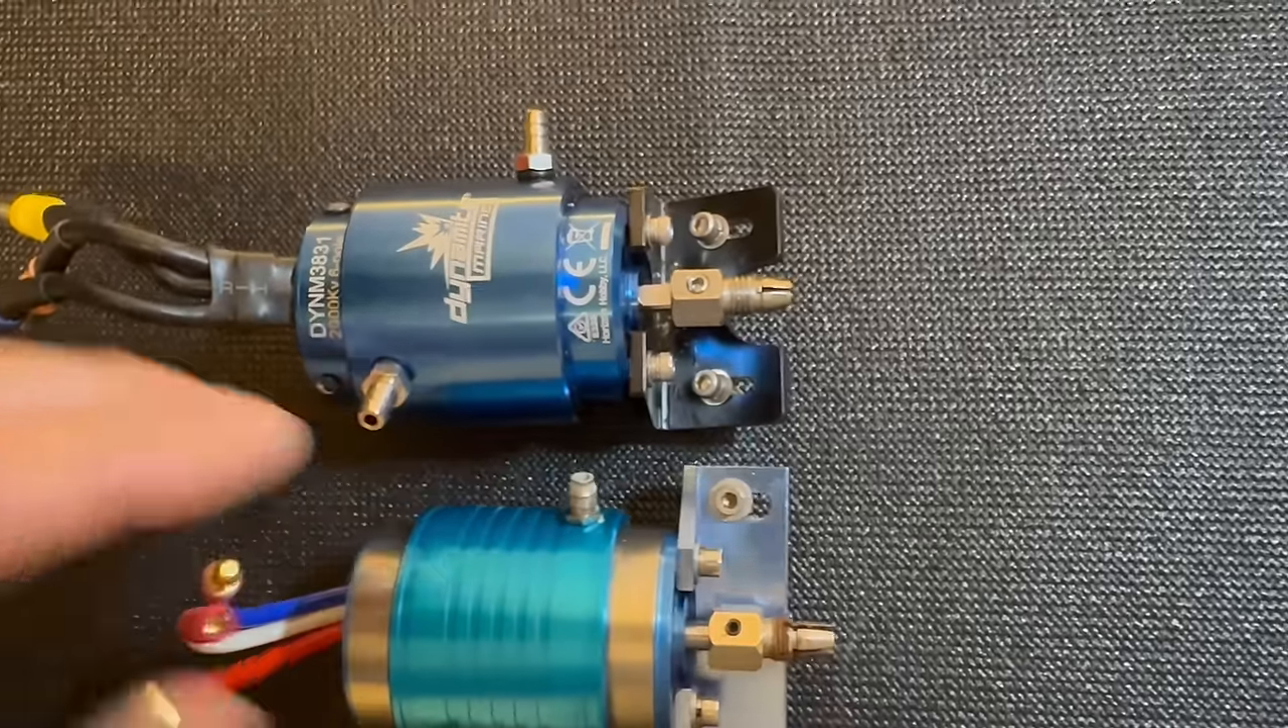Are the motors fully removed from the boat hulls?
Yes.